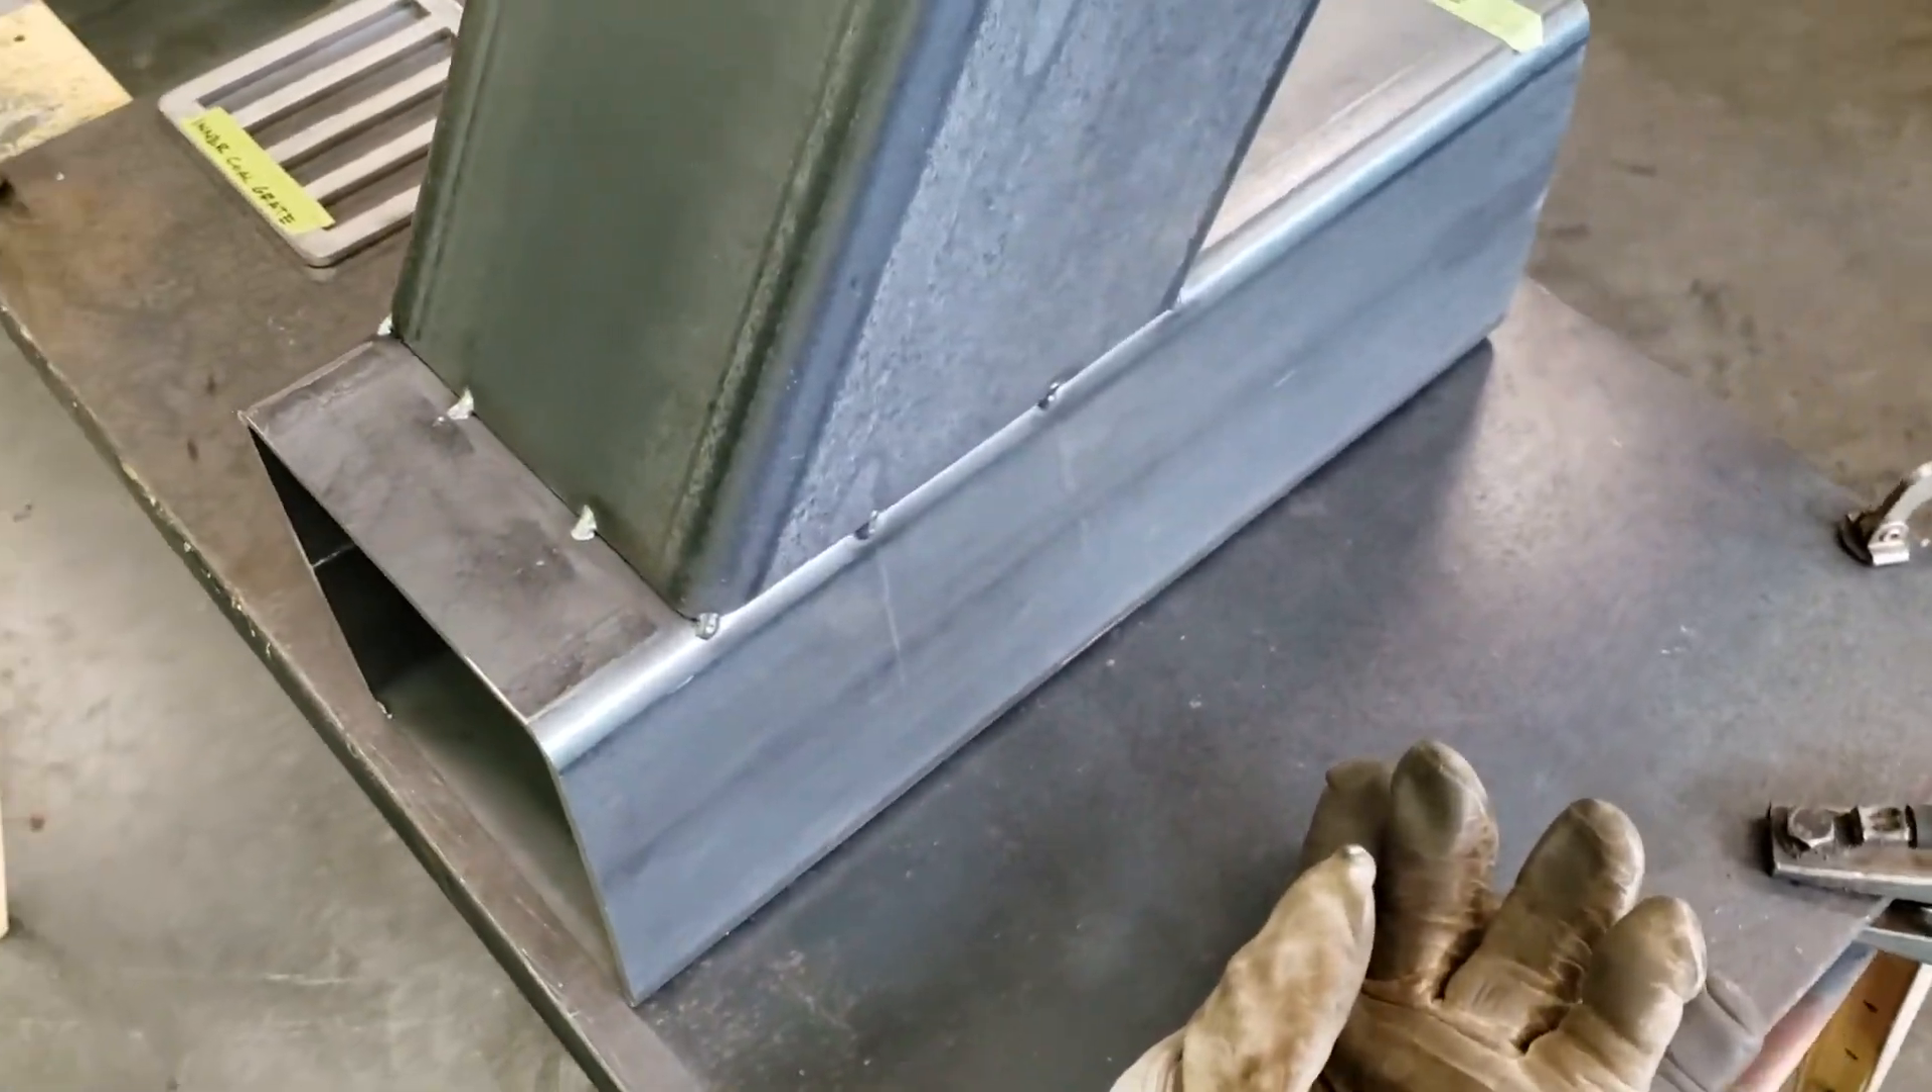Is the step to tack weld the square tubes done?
Yes.